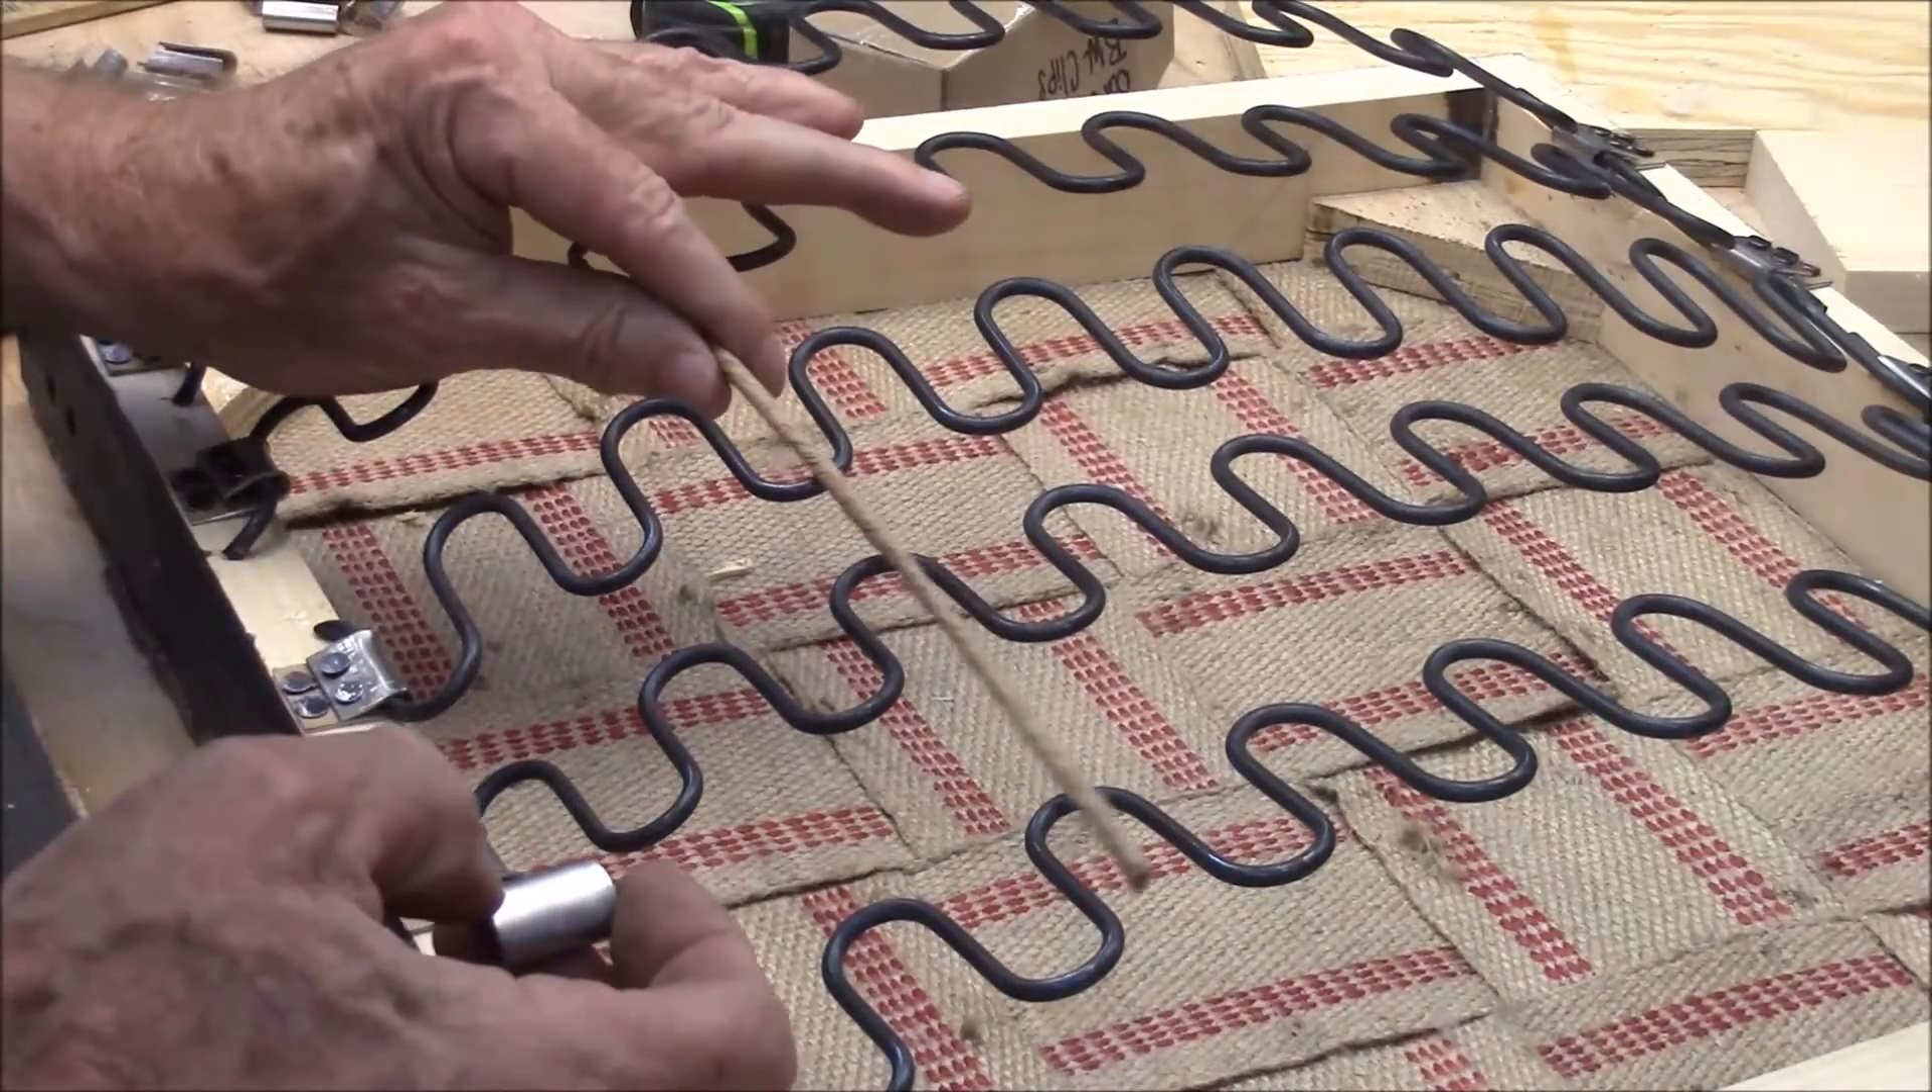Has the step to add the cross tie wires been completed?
No.